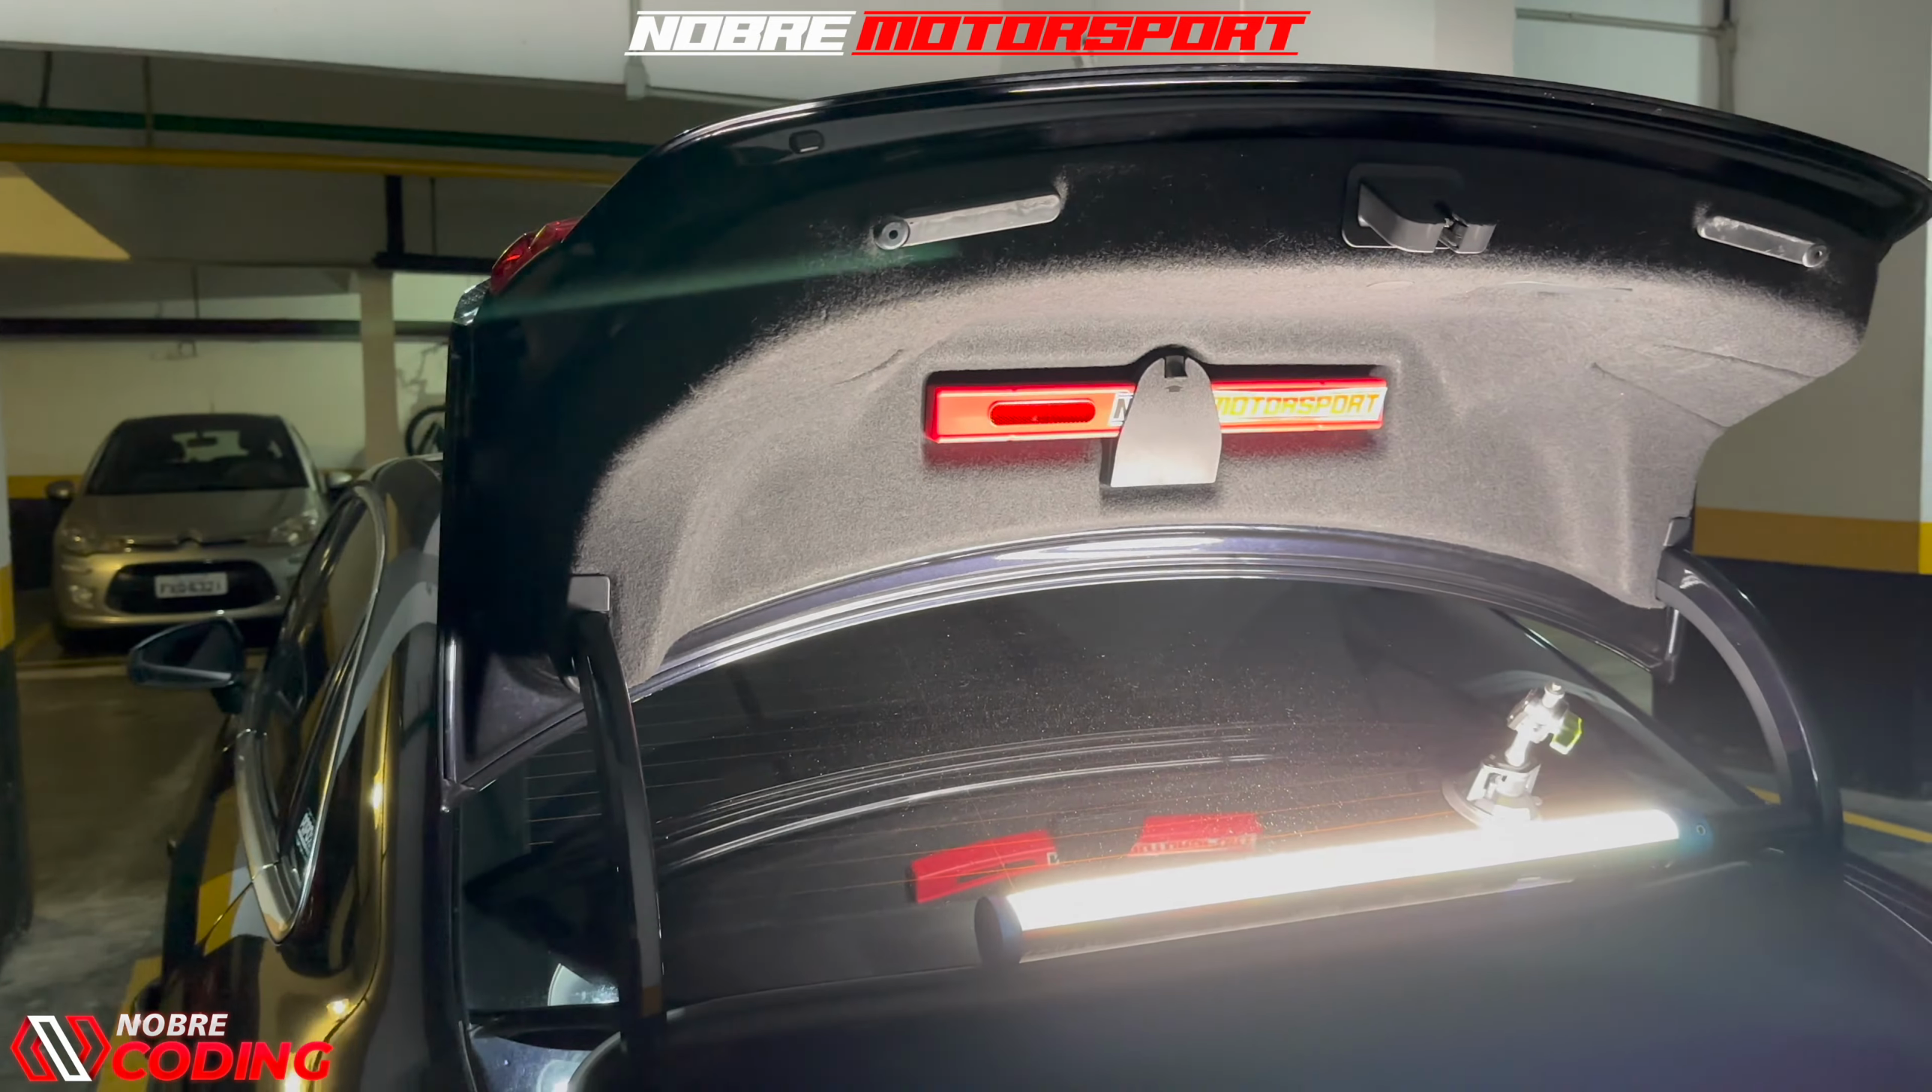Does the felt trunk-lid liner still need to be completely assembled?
No.